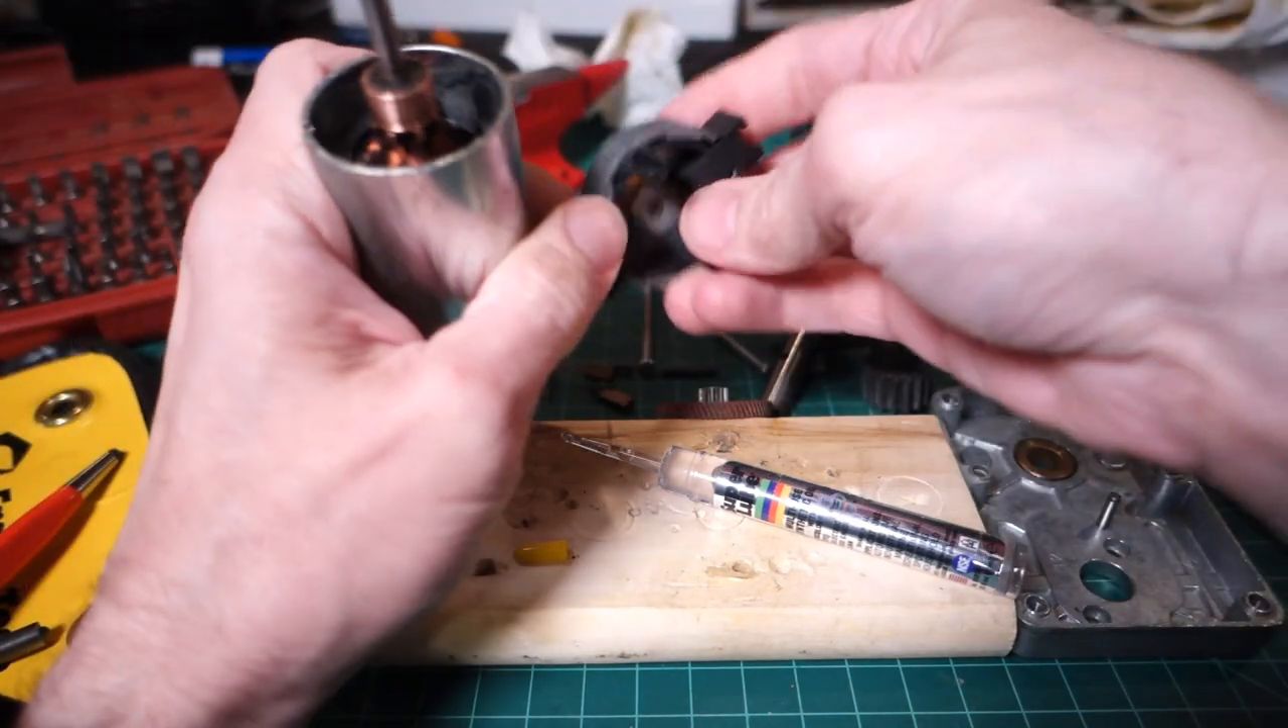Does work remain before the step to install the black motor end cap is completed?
Yes.